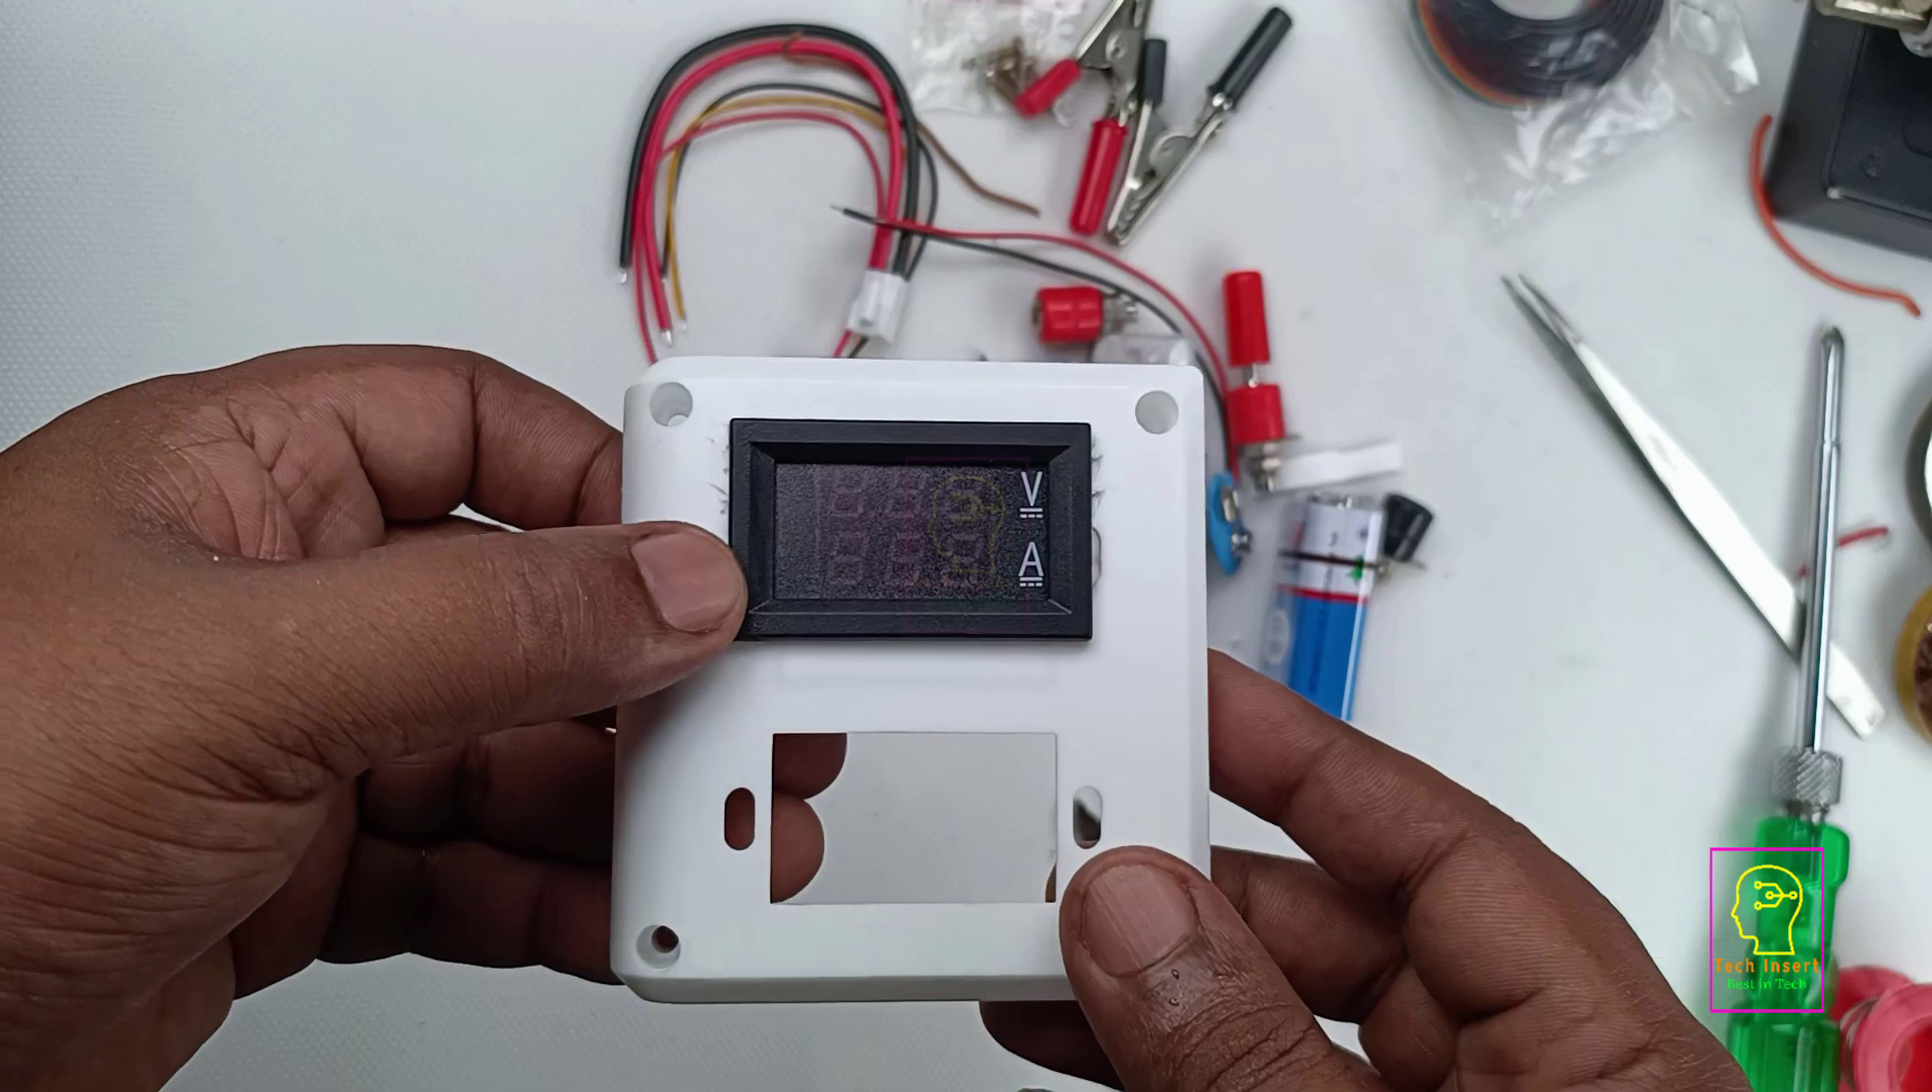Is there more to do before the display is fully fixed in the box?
No.